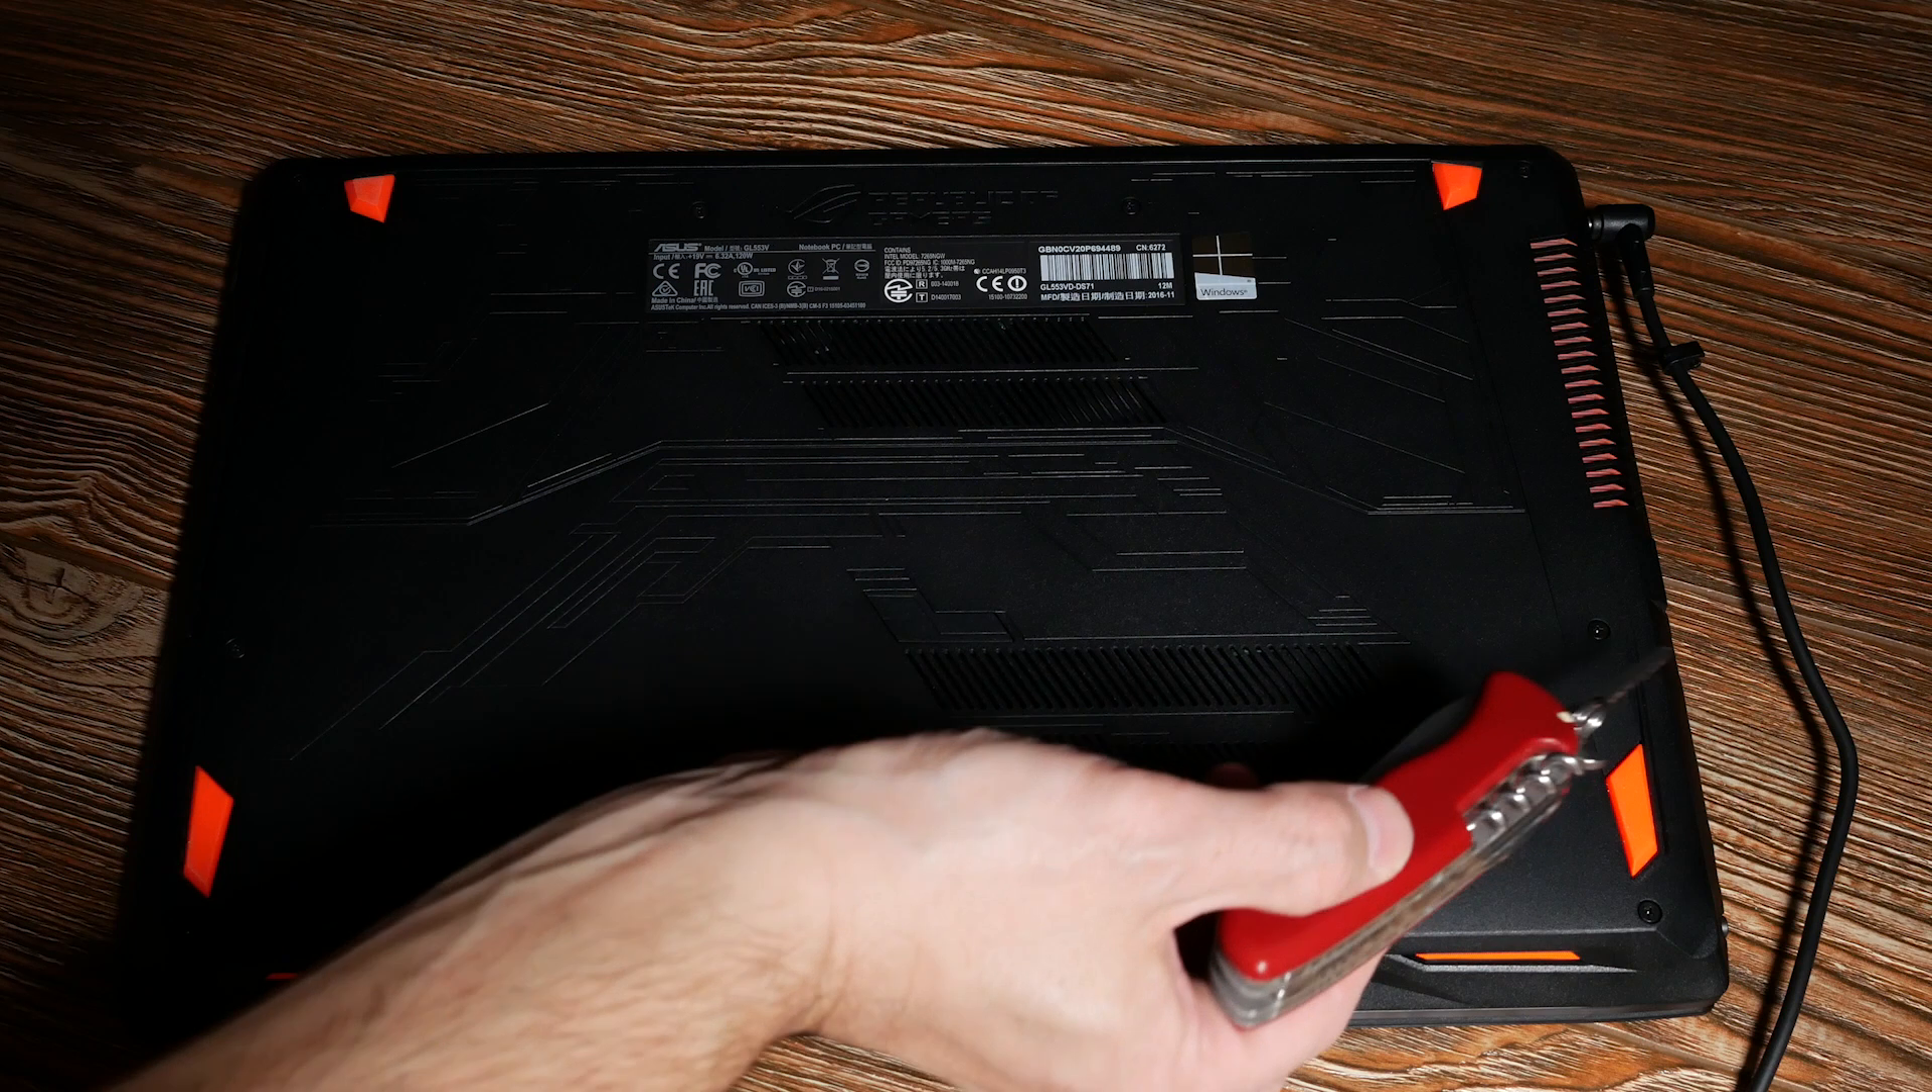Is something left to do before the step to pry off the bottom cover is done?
Yes.